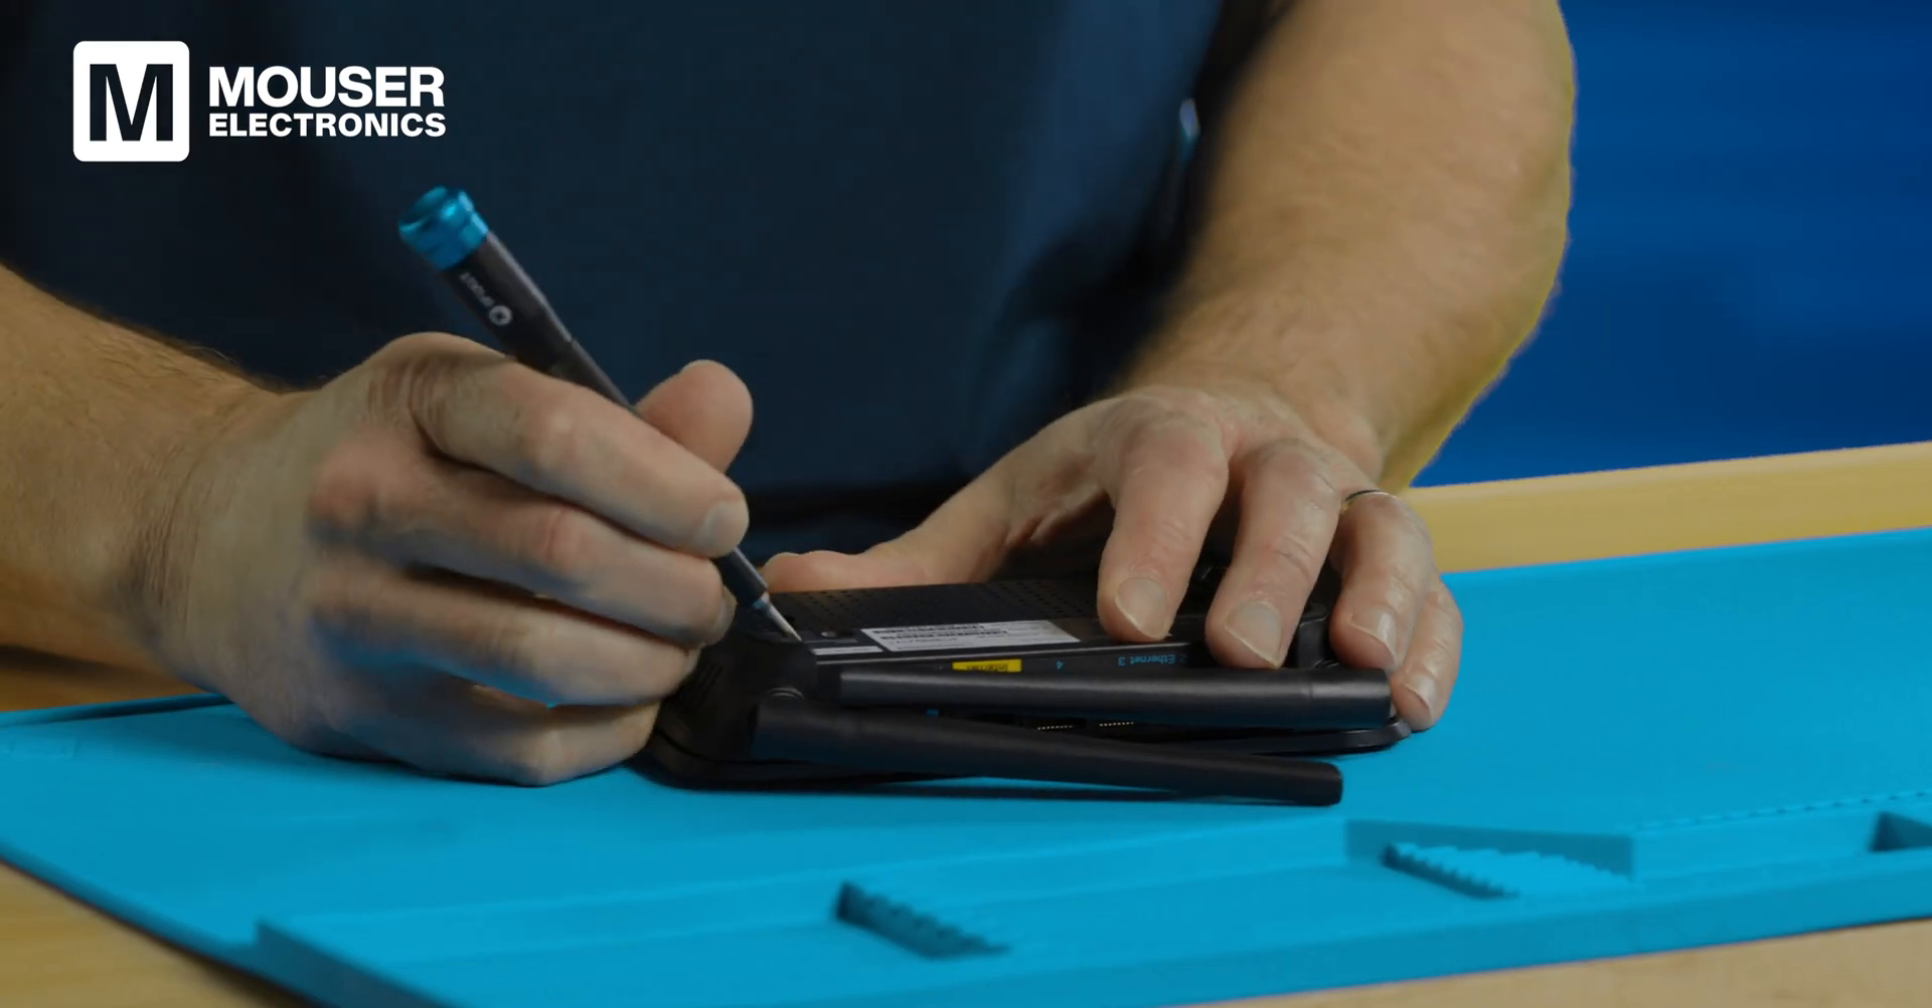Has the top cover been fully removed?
No.